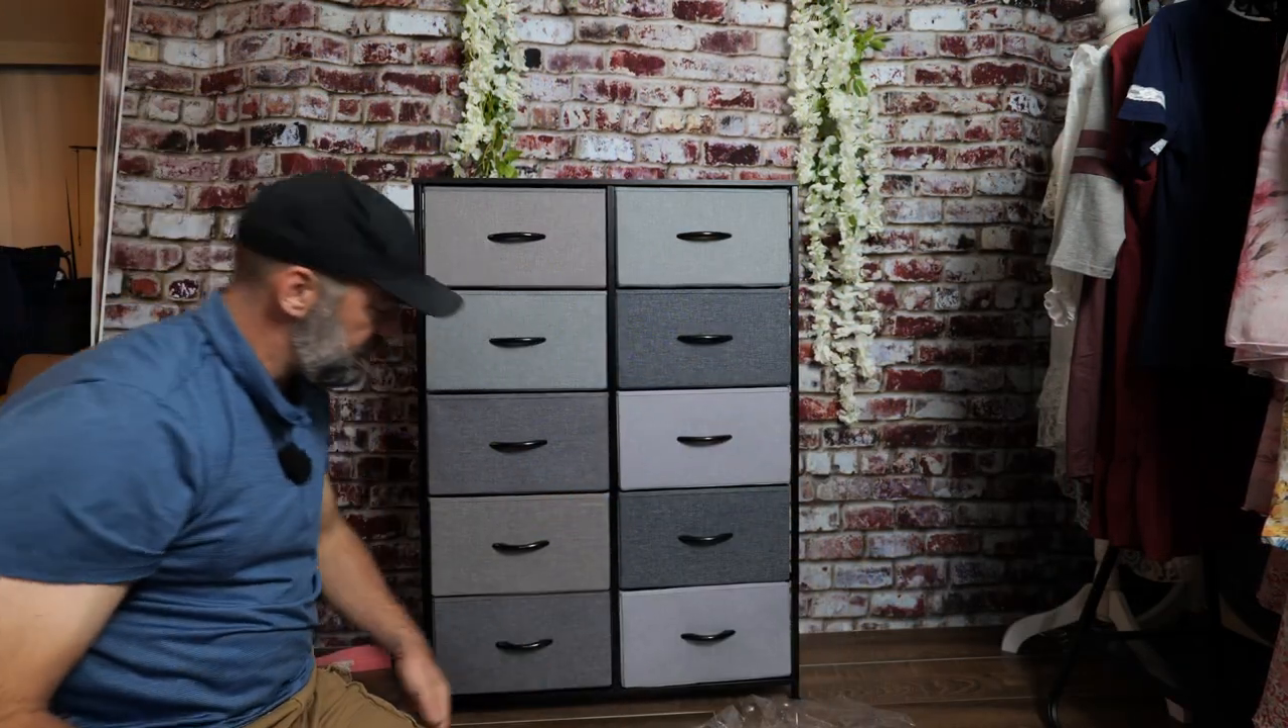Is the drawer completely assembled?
Yes.